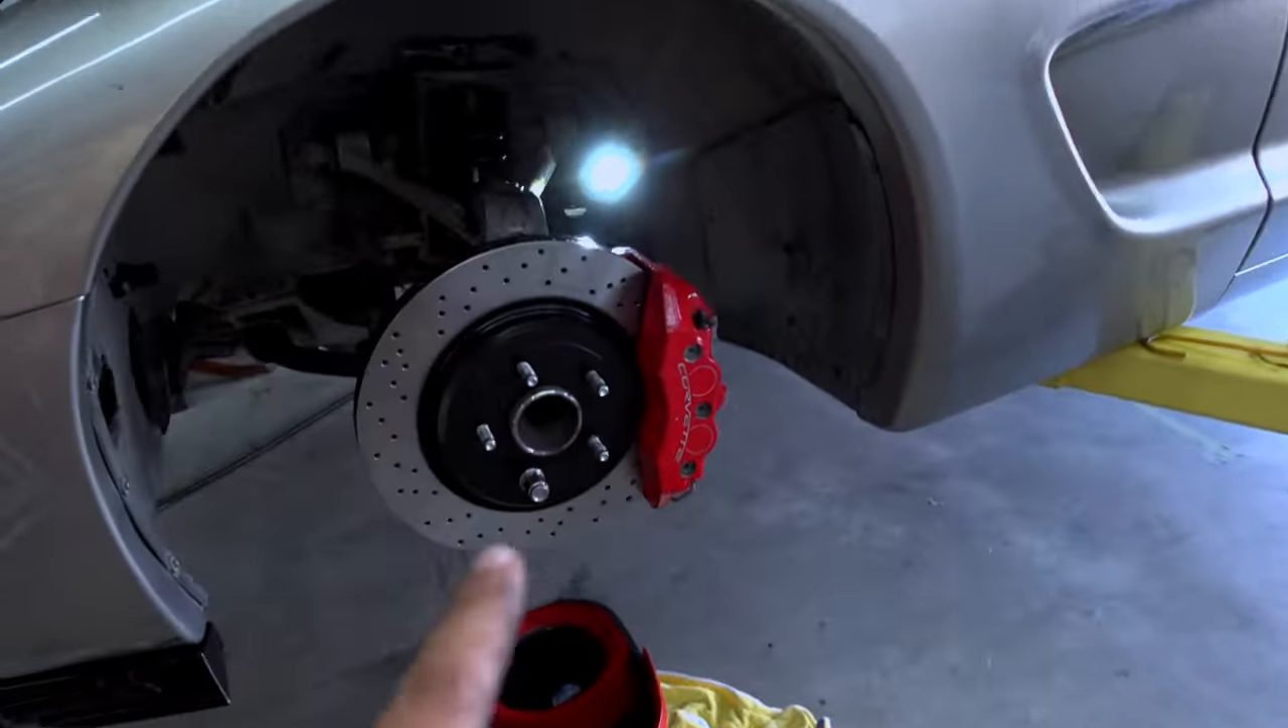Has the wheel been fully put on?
No.